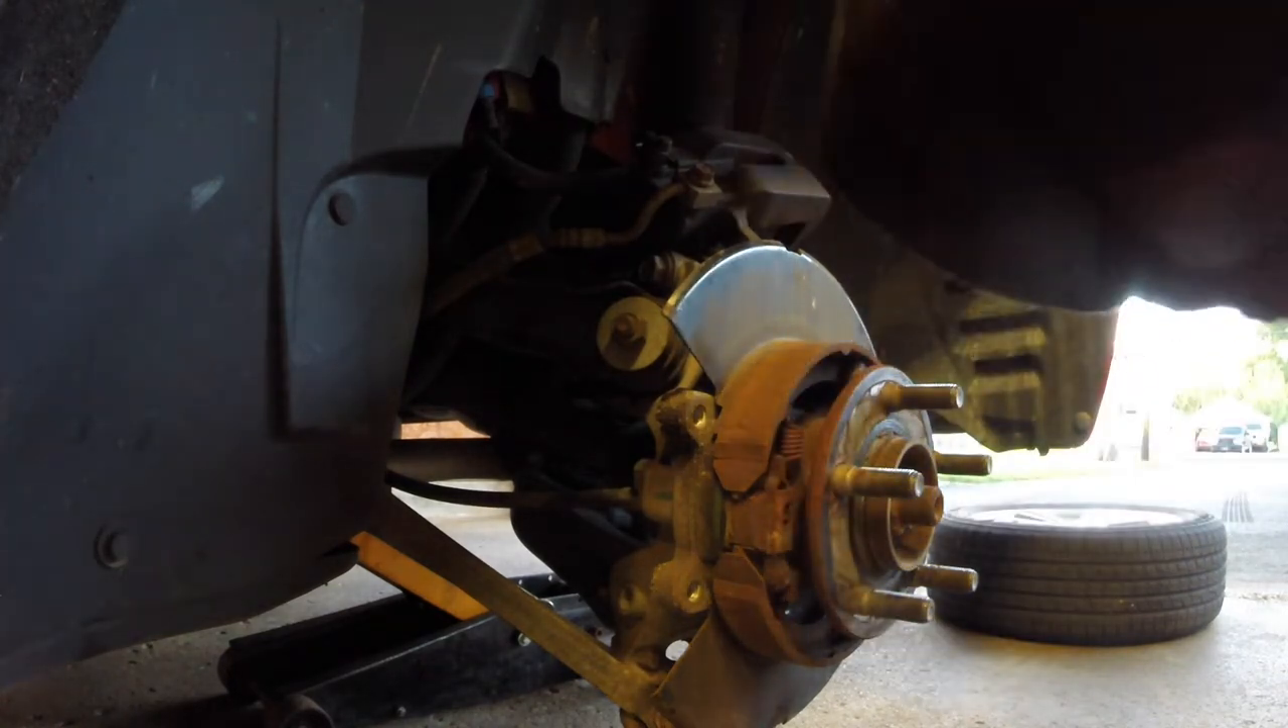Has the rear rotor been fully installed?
No.